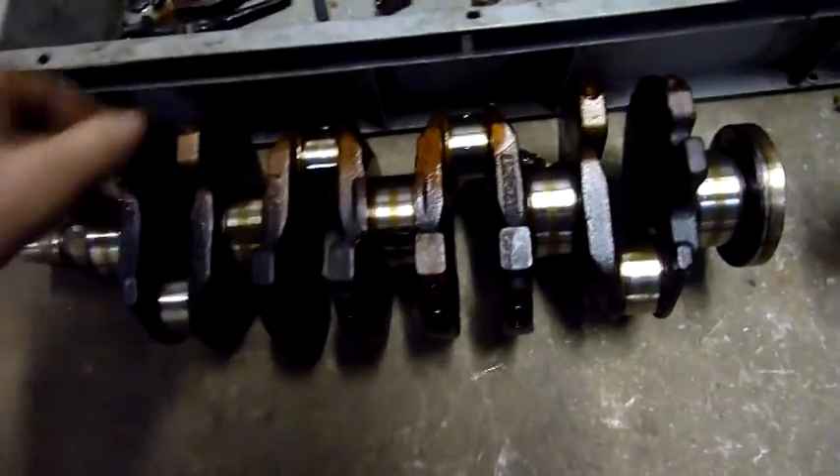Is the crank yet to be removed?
No.